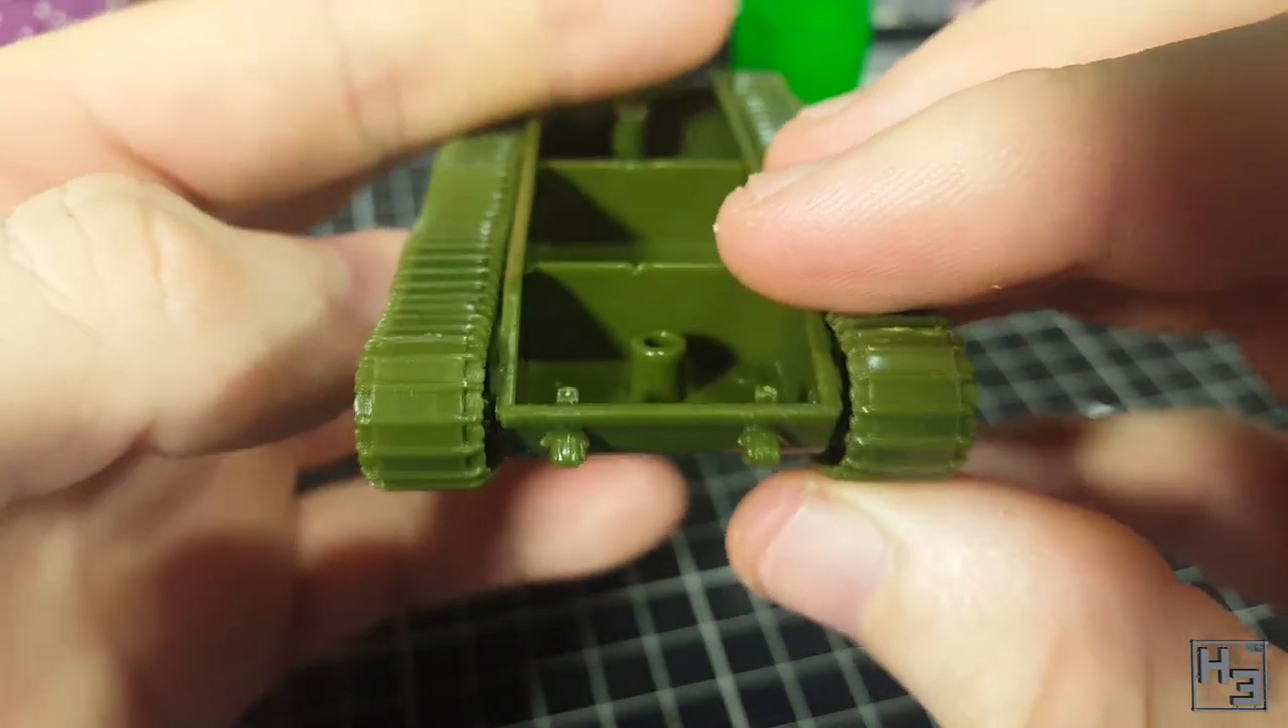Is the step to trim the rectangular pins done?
No.